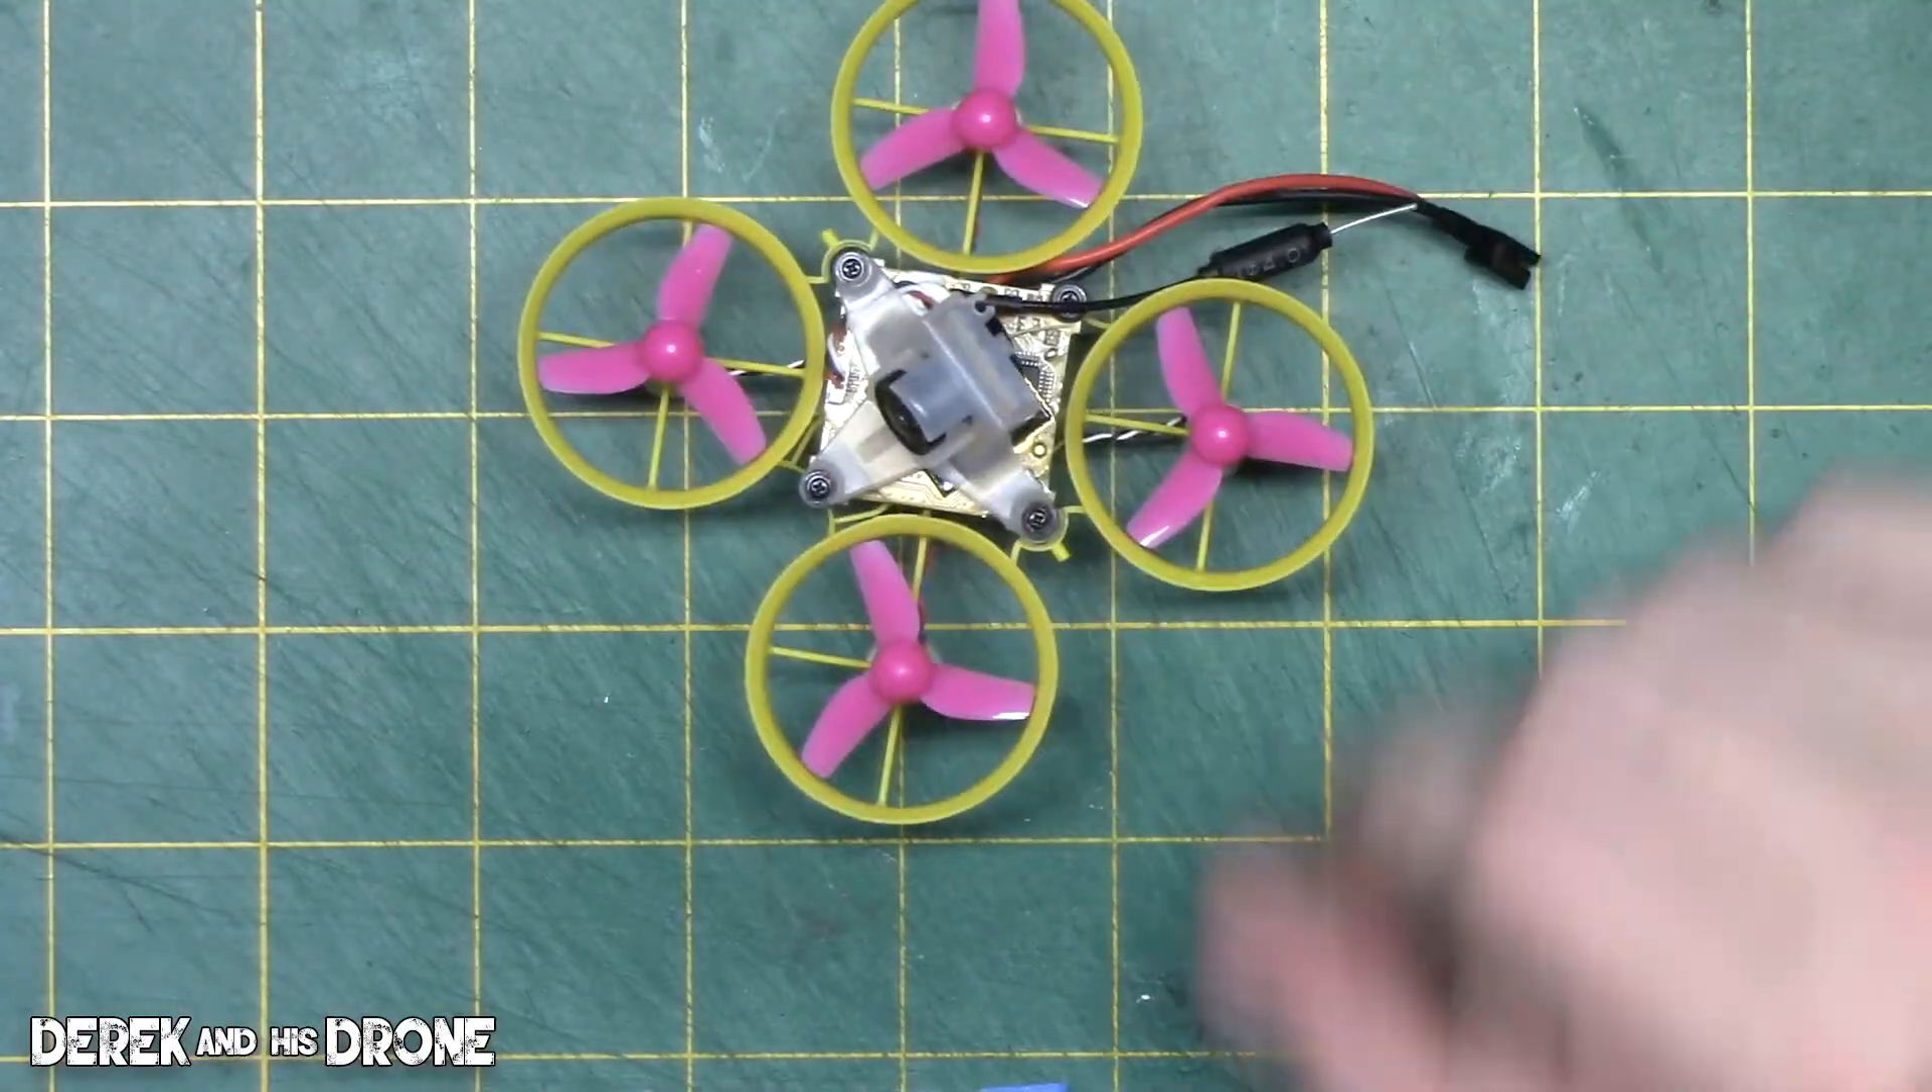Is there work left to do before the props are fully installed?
No.